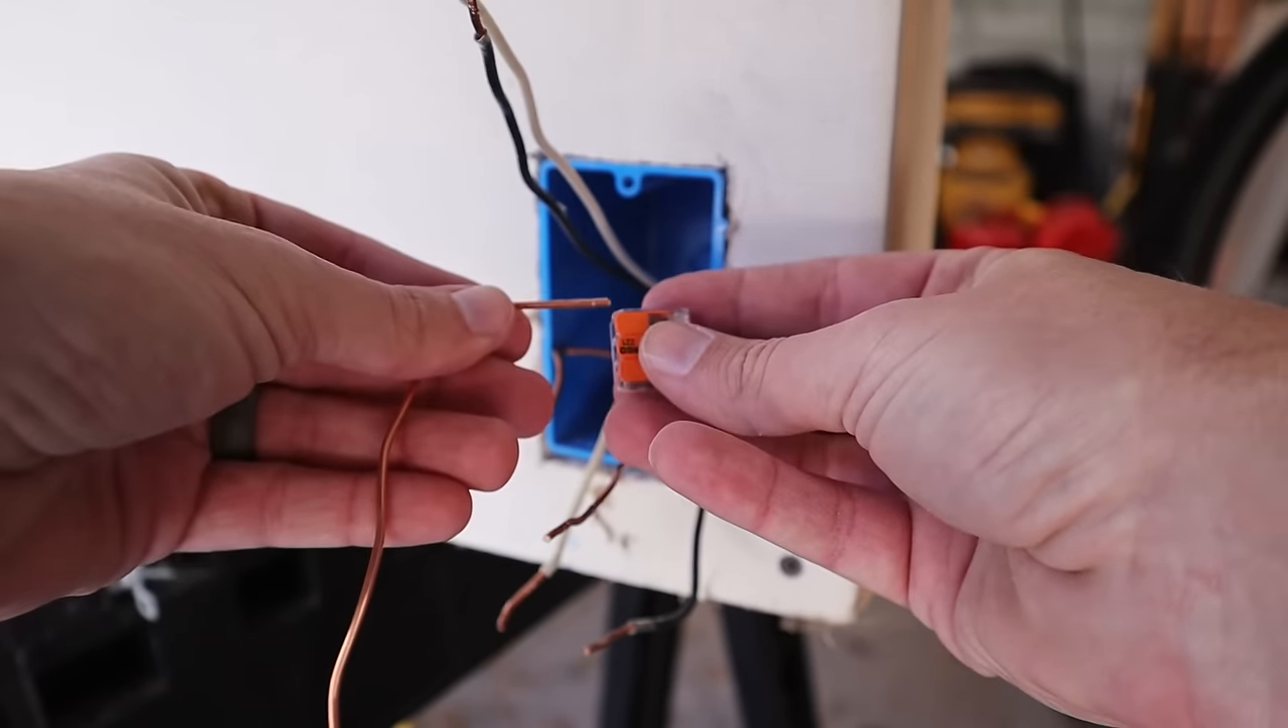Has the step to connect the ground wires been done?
No.